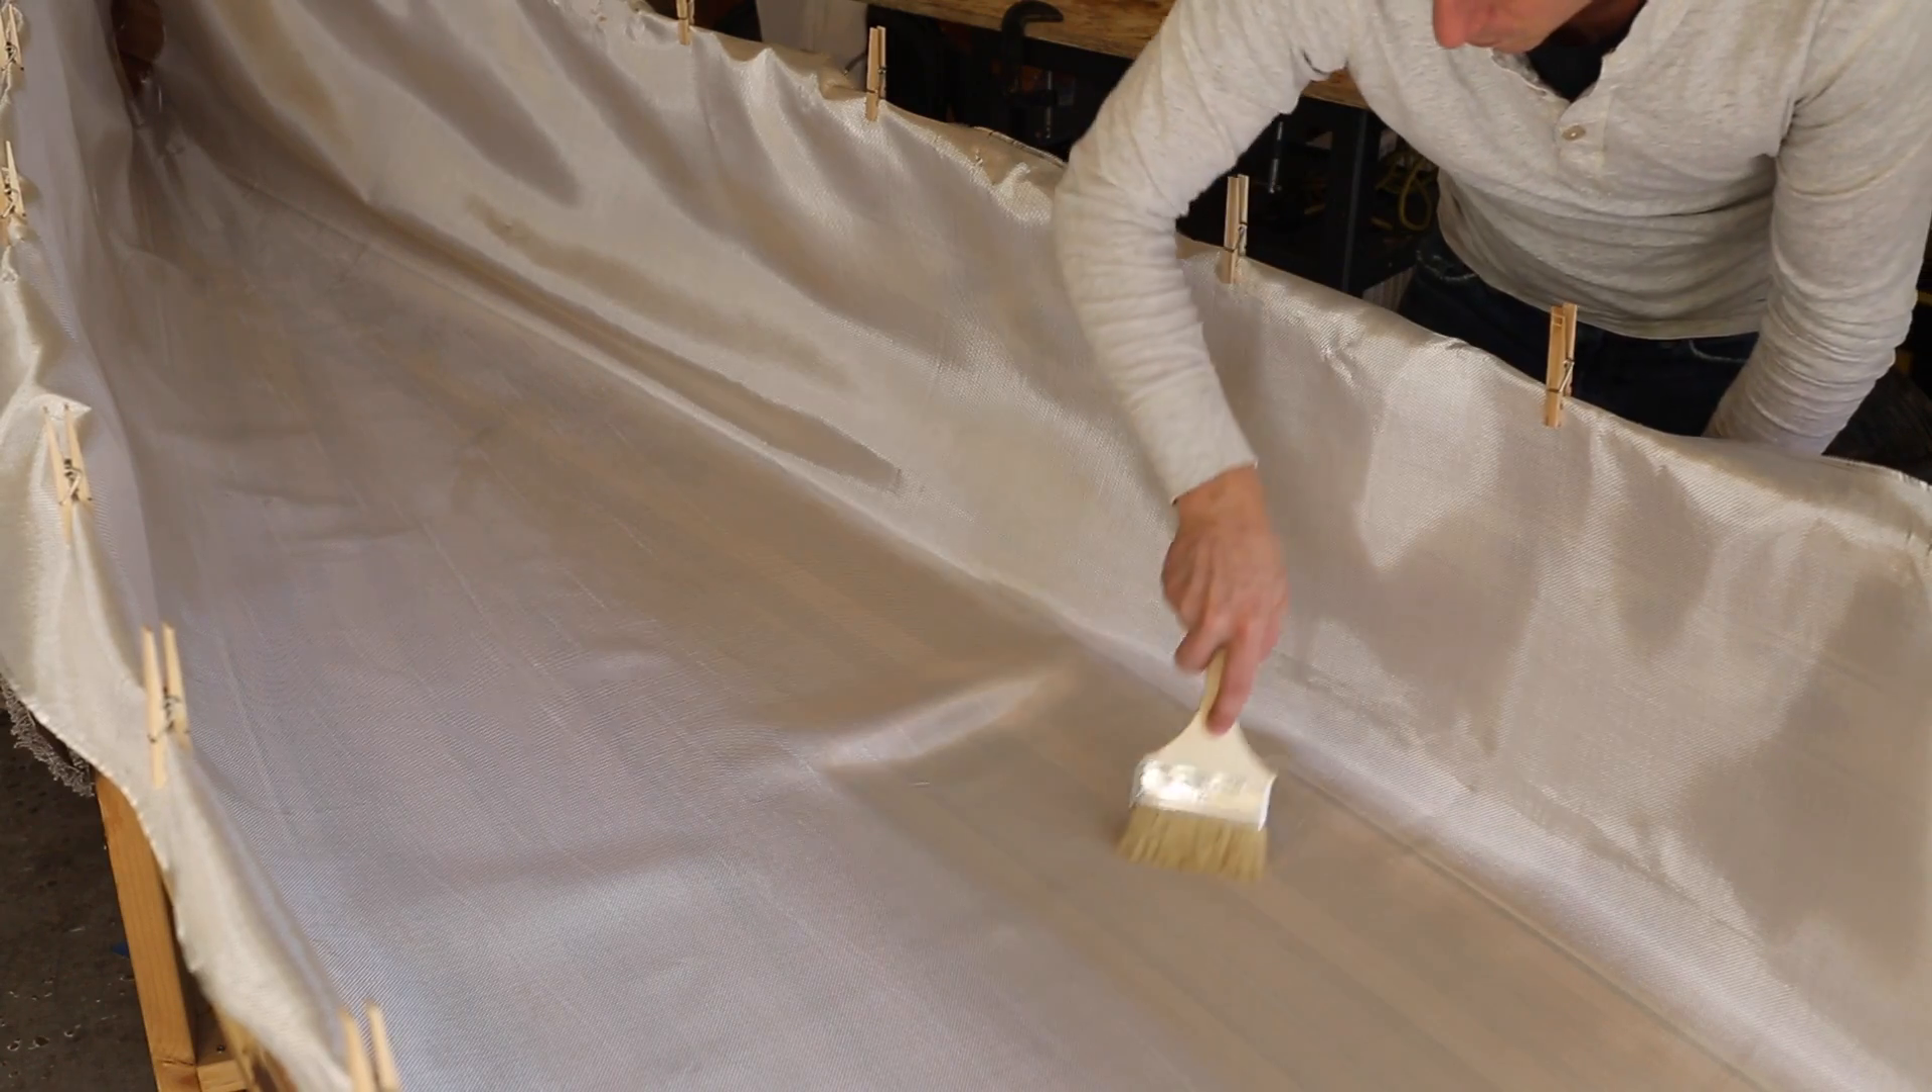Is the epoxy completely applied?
No.